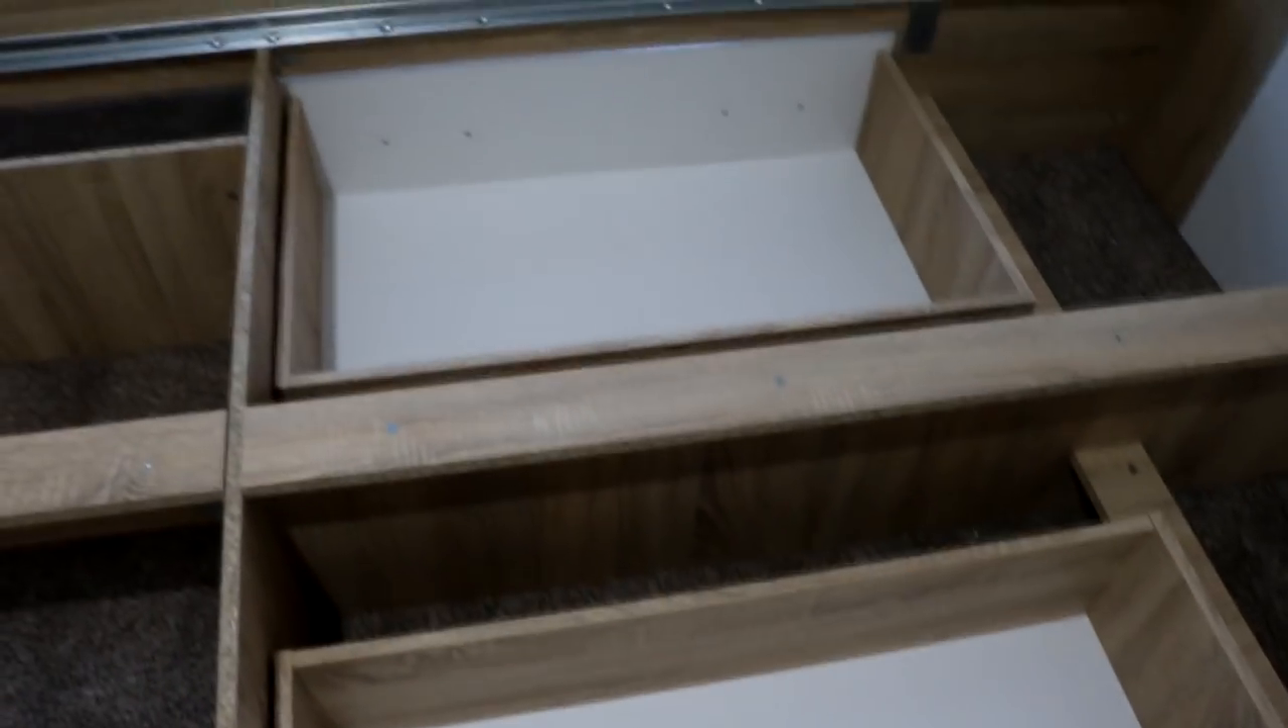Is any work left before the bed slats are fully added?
Yes.